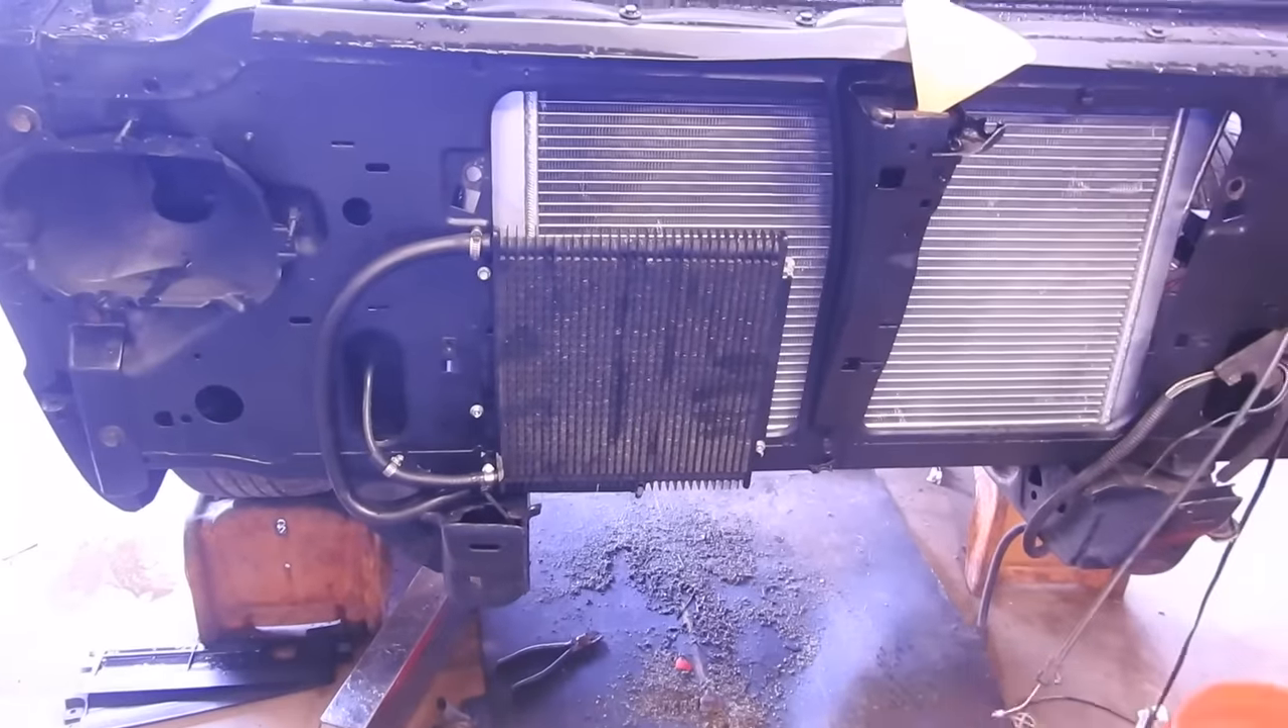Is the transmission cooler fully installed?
Yes.